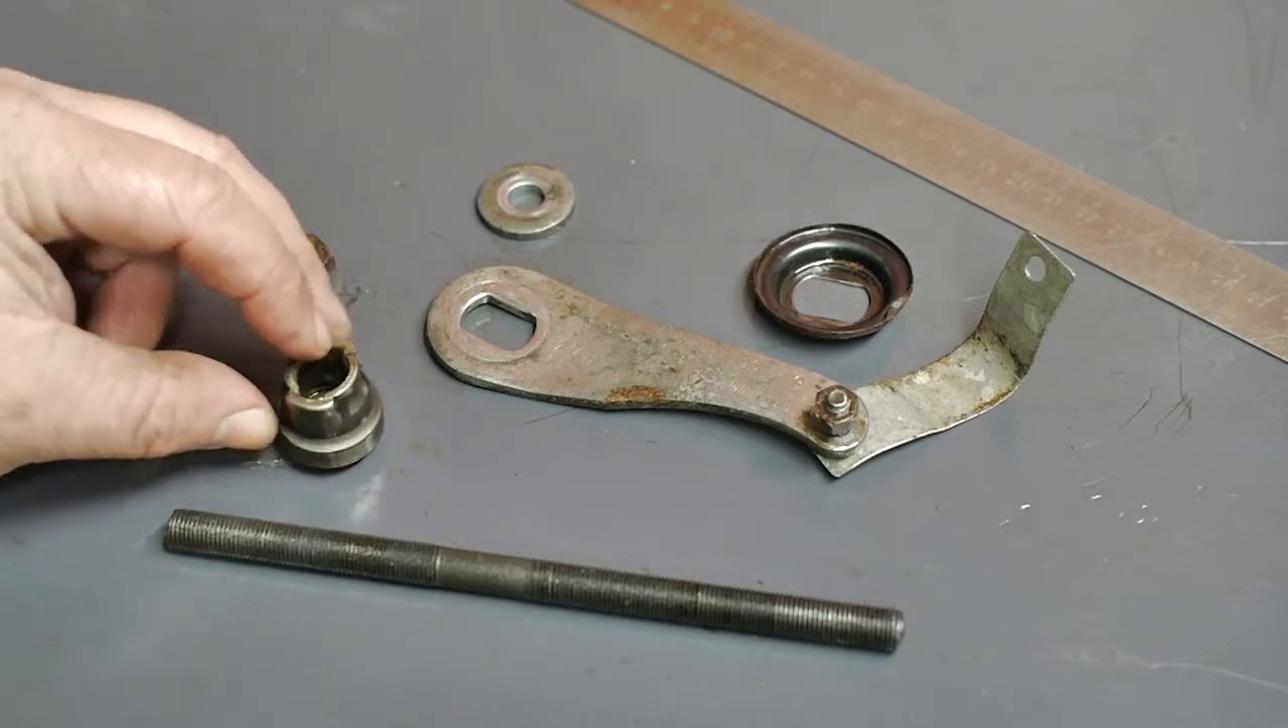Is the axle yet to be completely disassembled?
No.